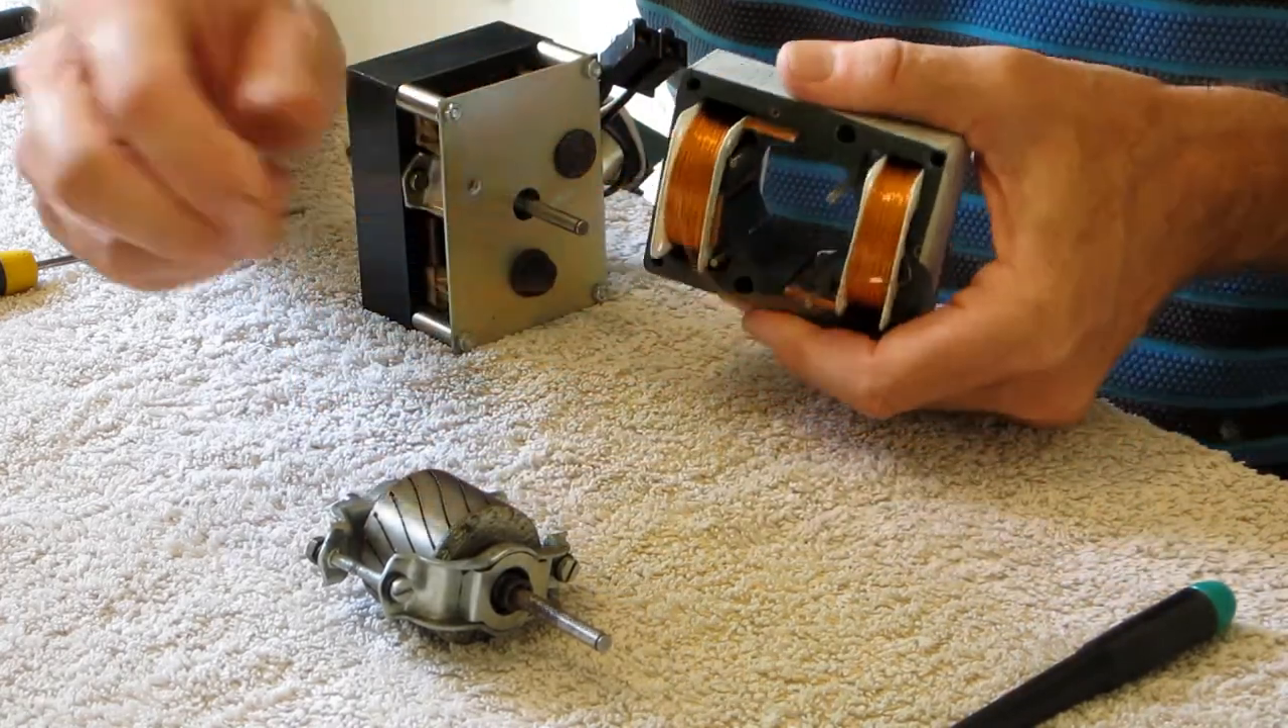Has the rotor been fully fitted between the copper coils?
No.